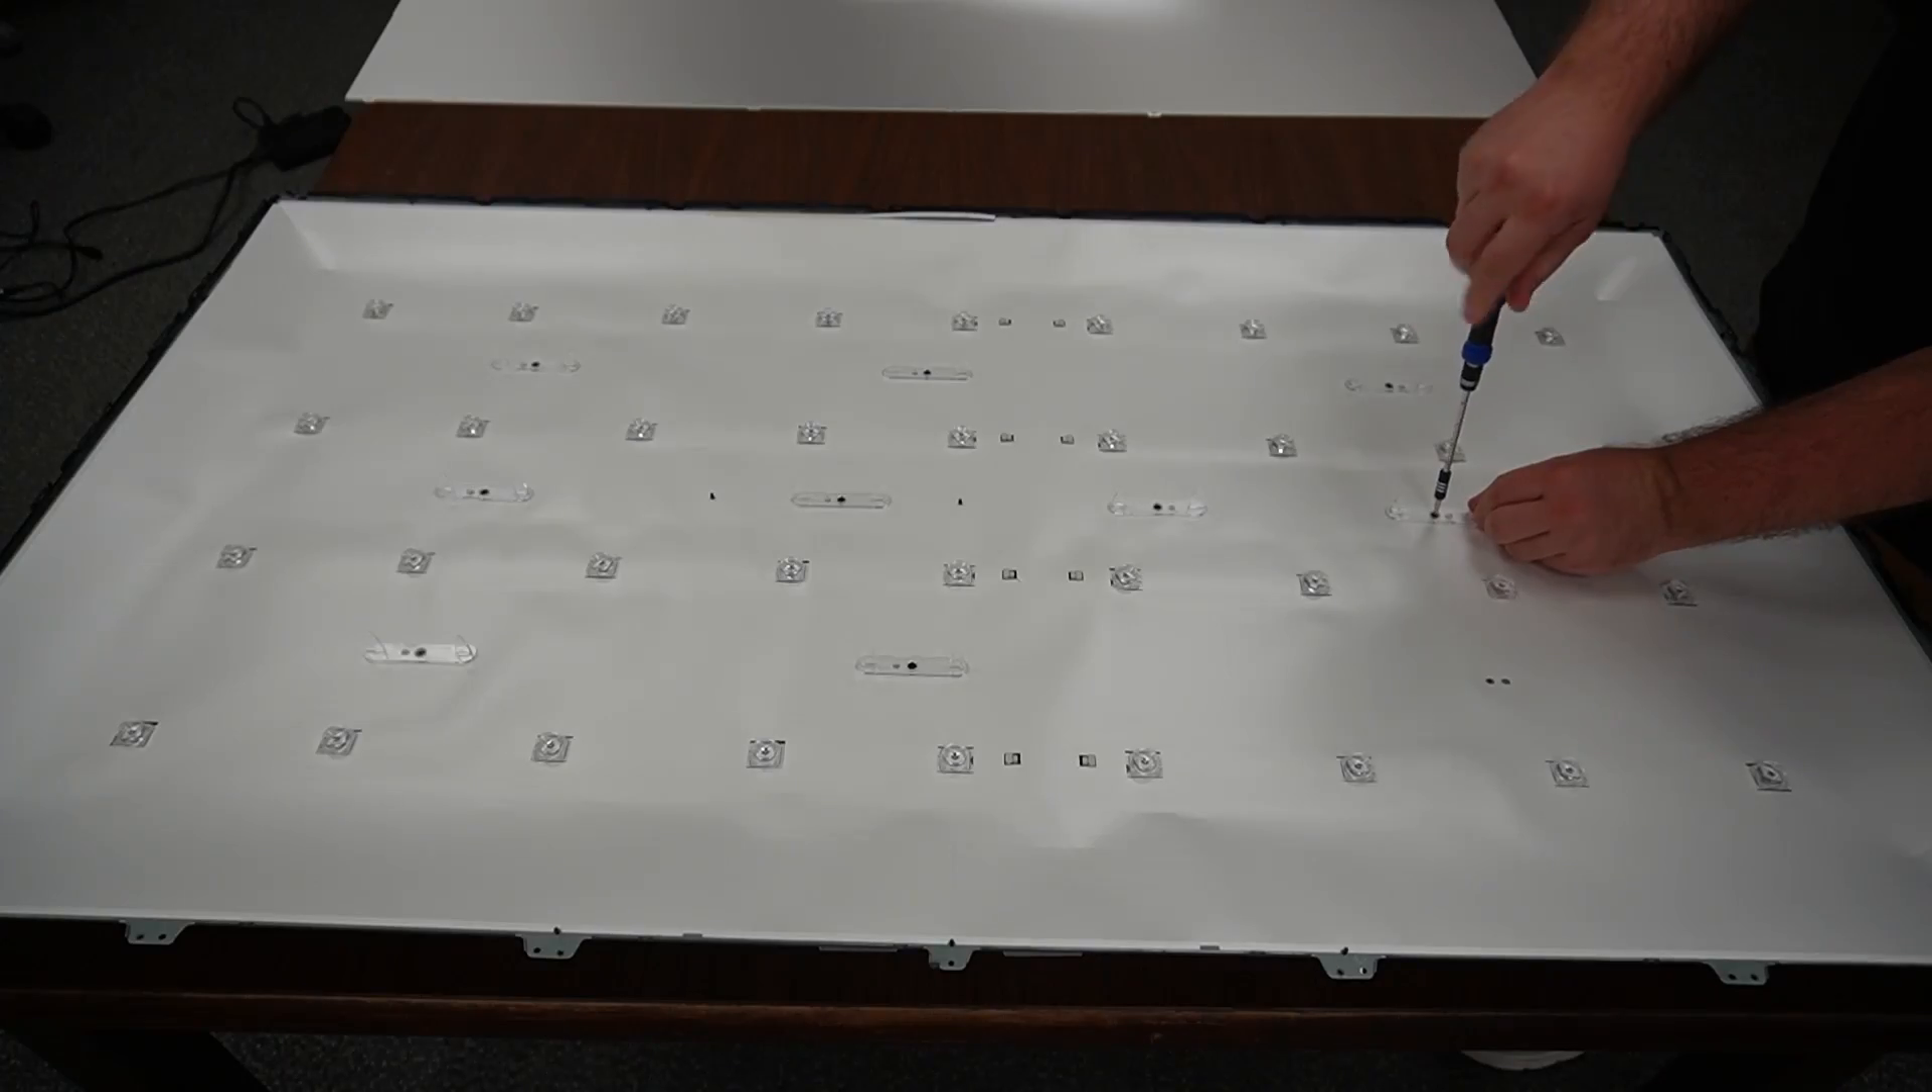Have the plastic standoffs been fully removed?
No.